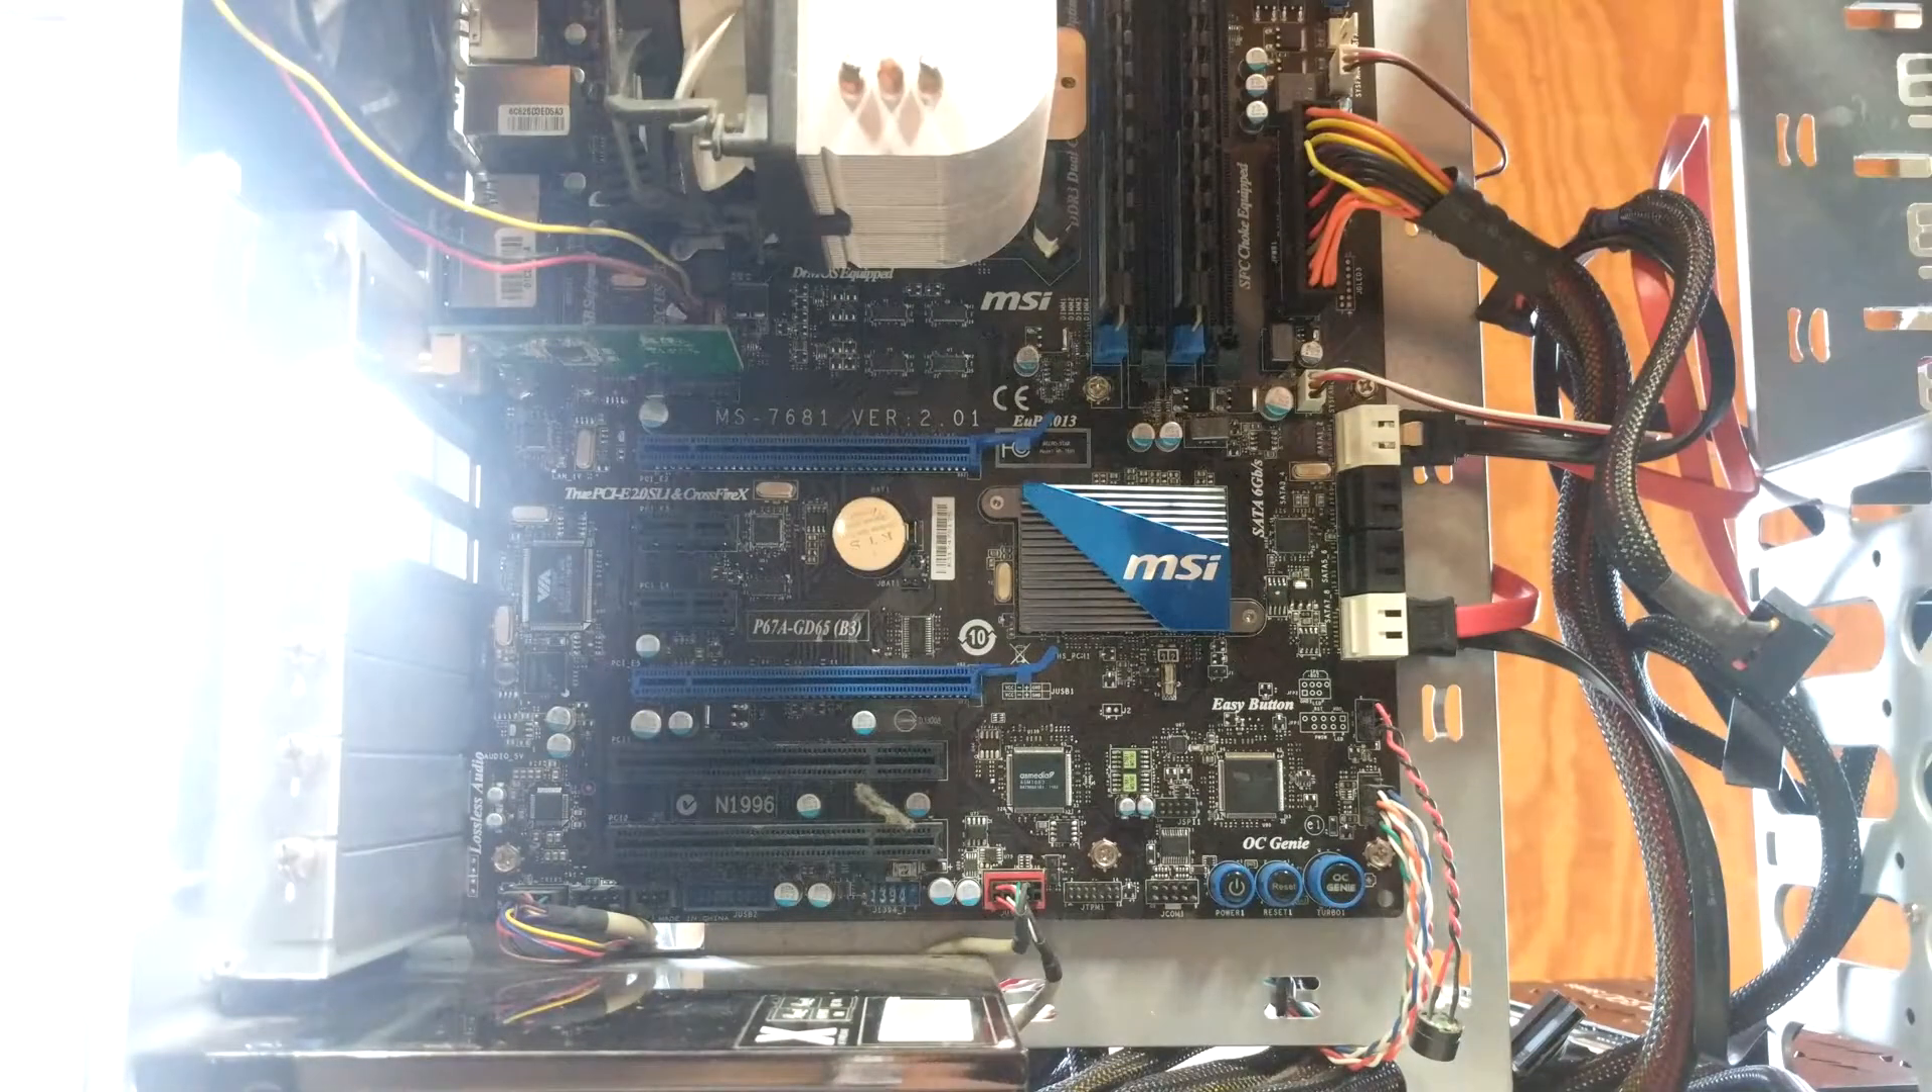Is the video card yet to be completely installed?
Yes.